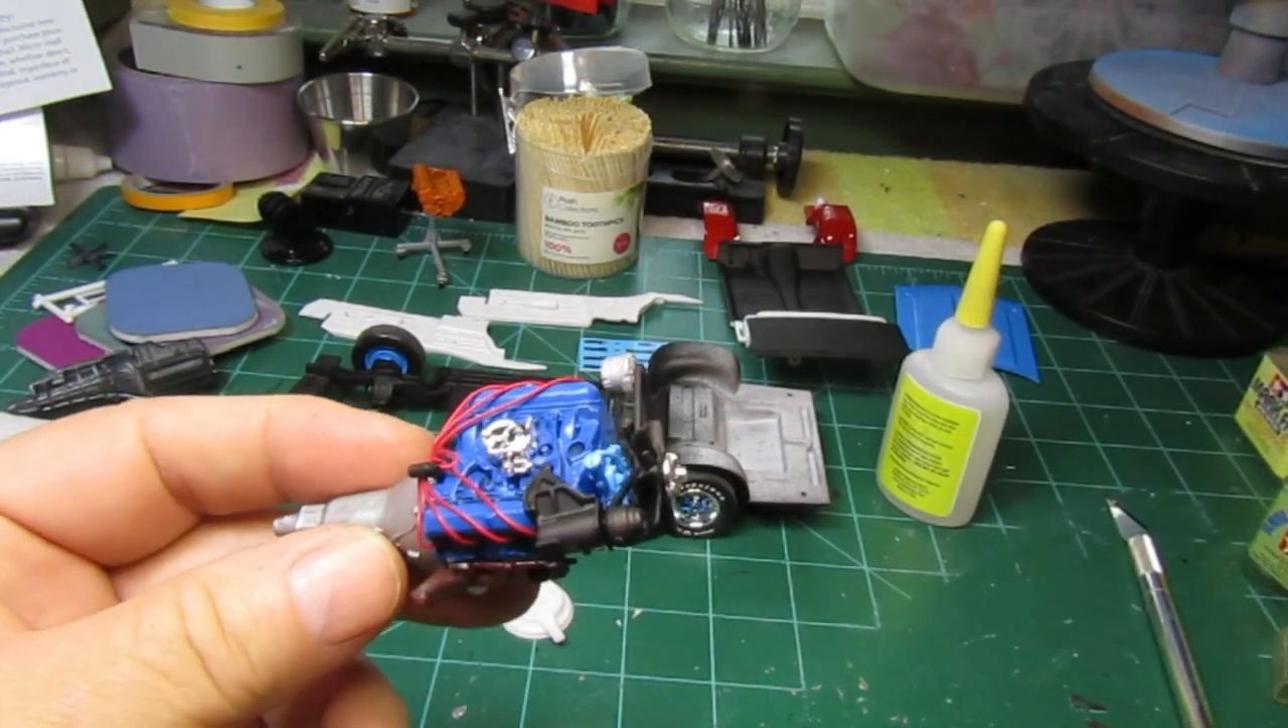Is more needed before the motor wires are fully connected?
No.